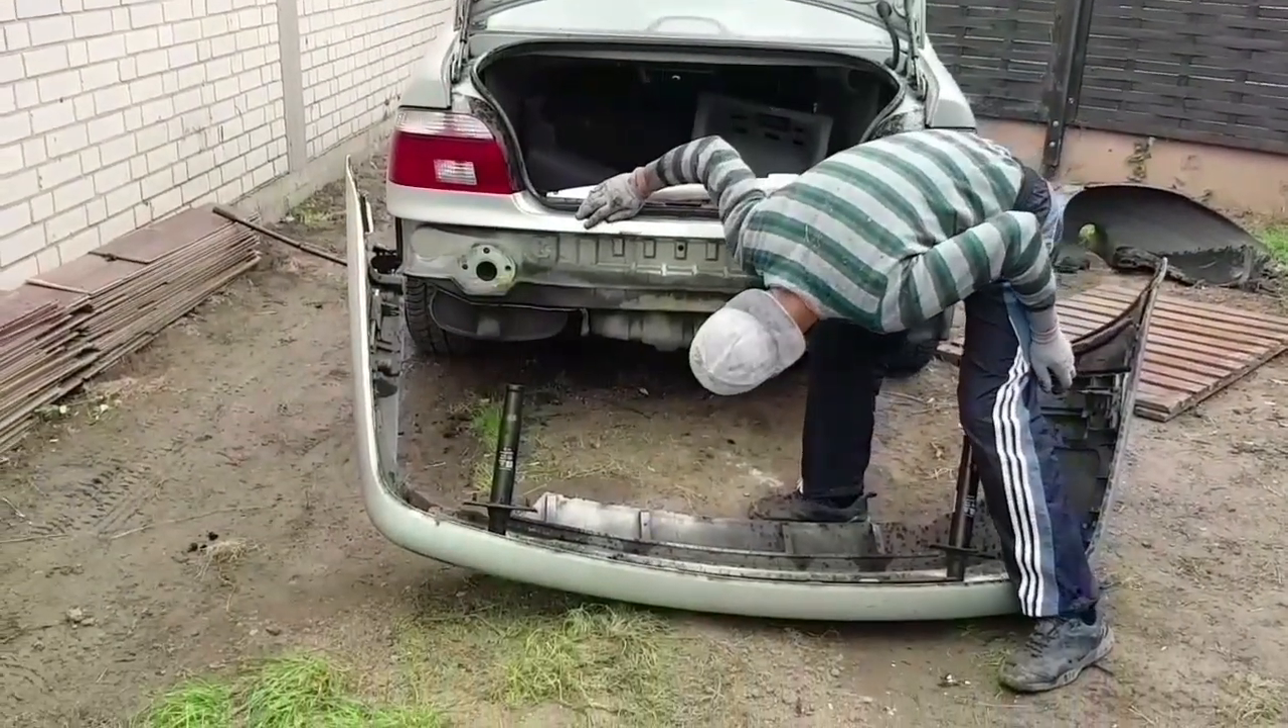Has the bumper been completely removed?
Yes.